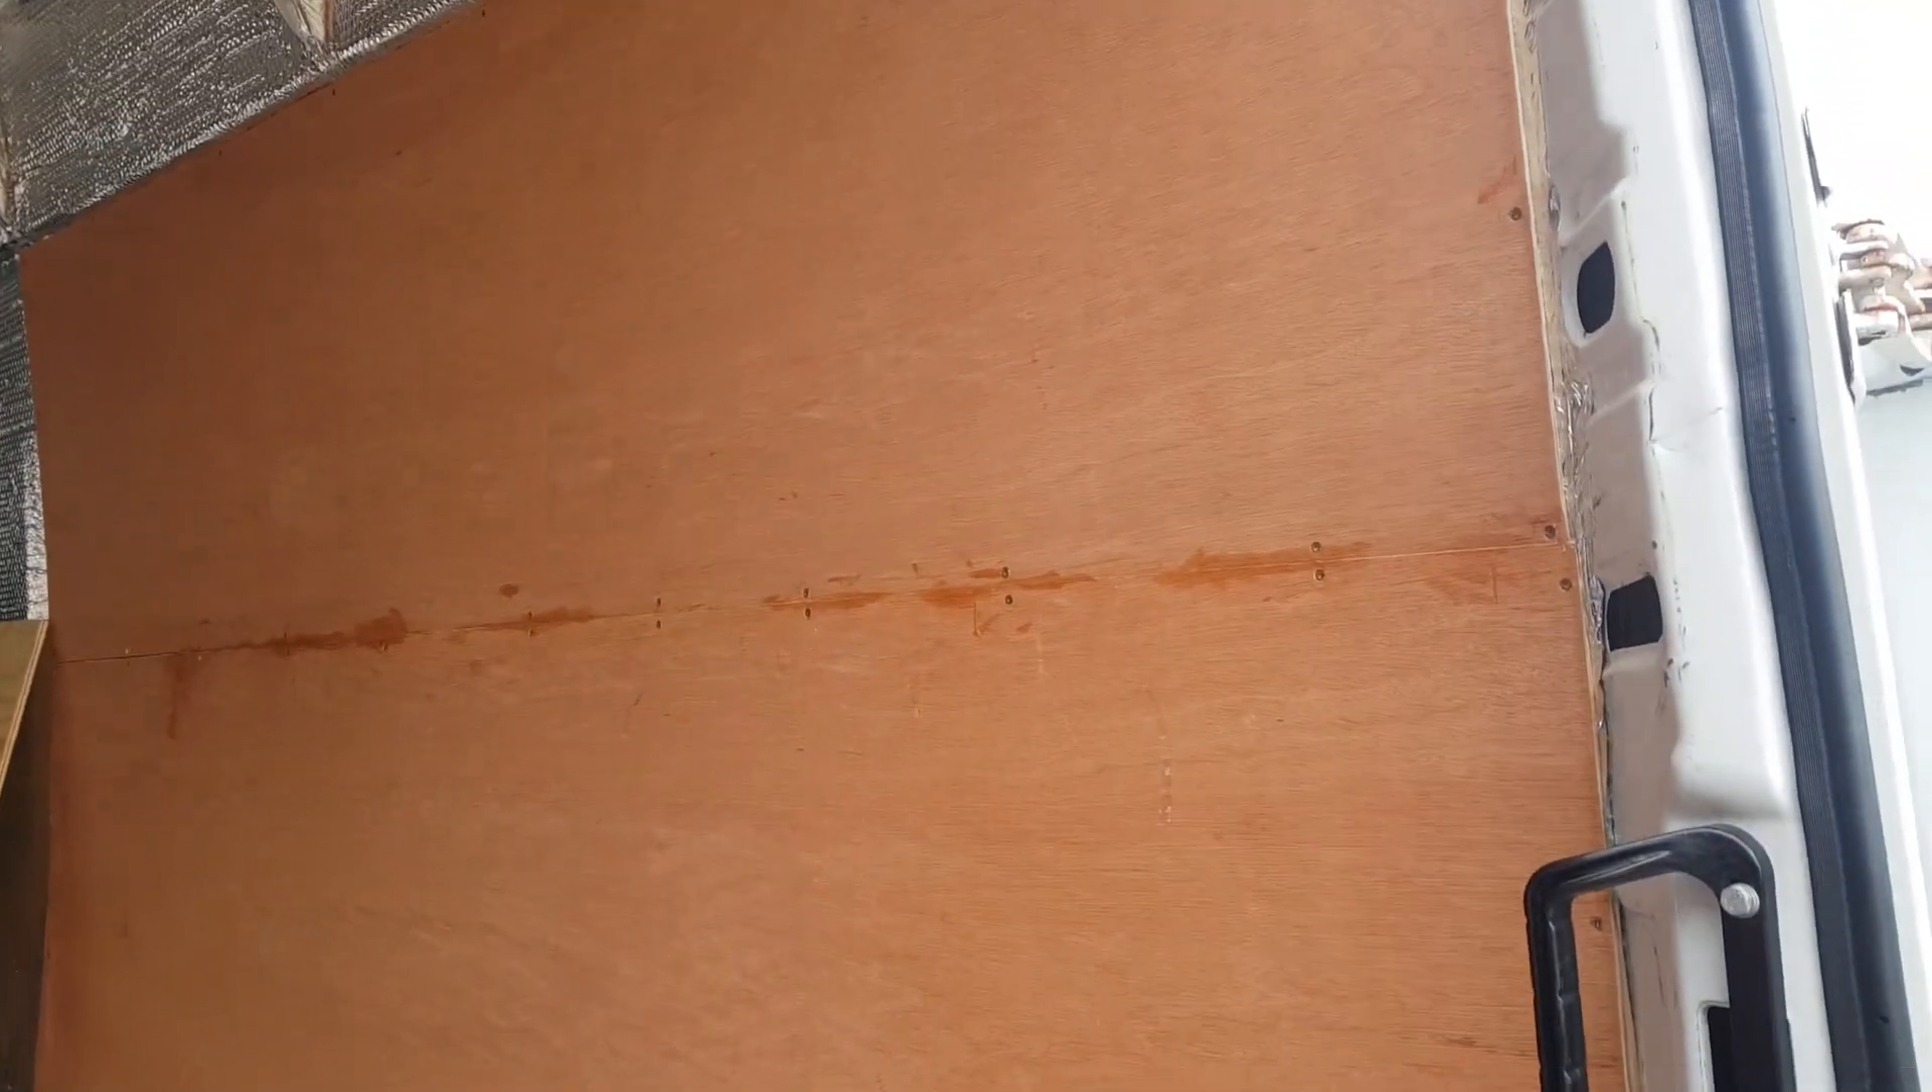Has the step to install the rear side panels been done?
Yes.